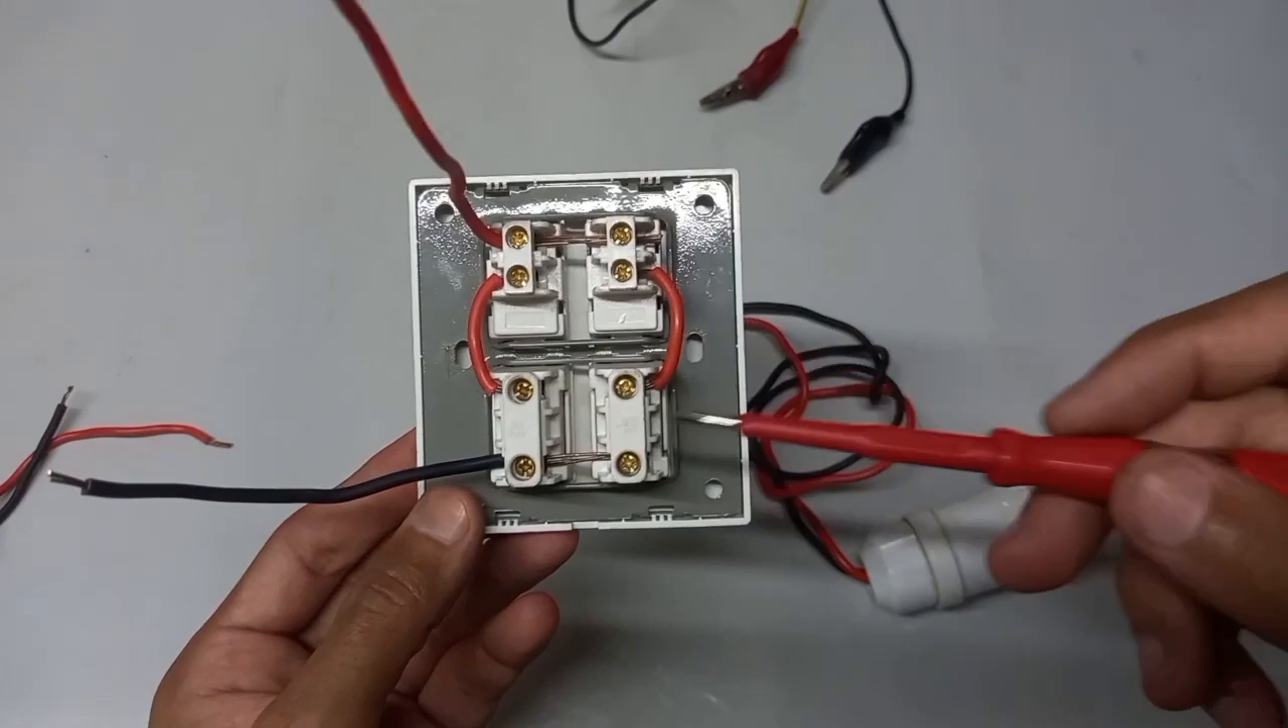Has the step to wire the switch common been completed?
Yes.